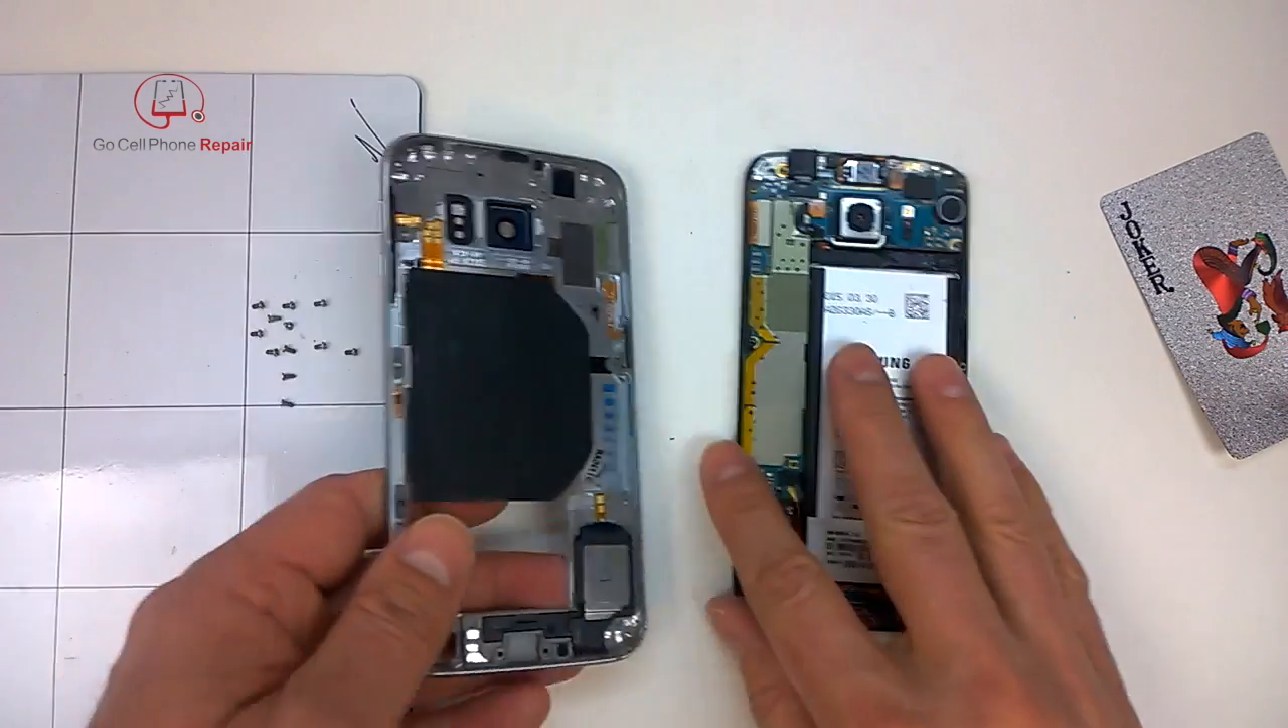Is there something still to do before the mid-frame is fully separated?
No.